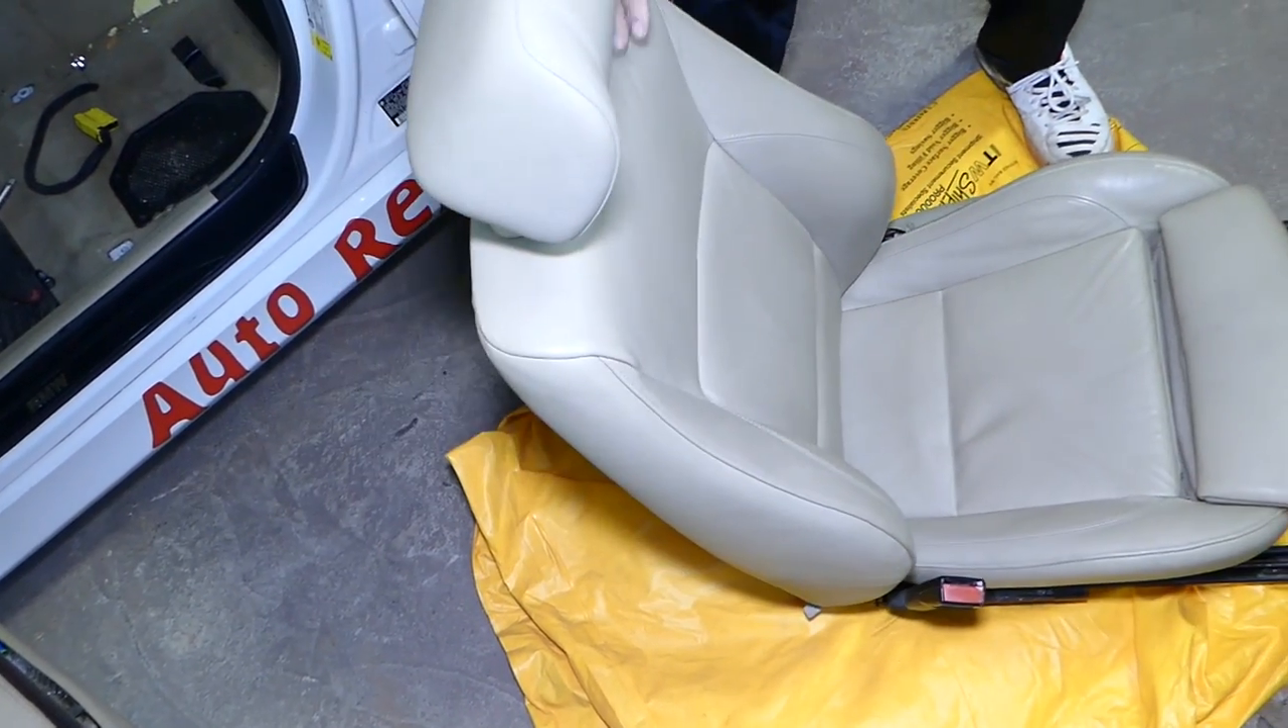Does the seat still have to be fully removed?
No.